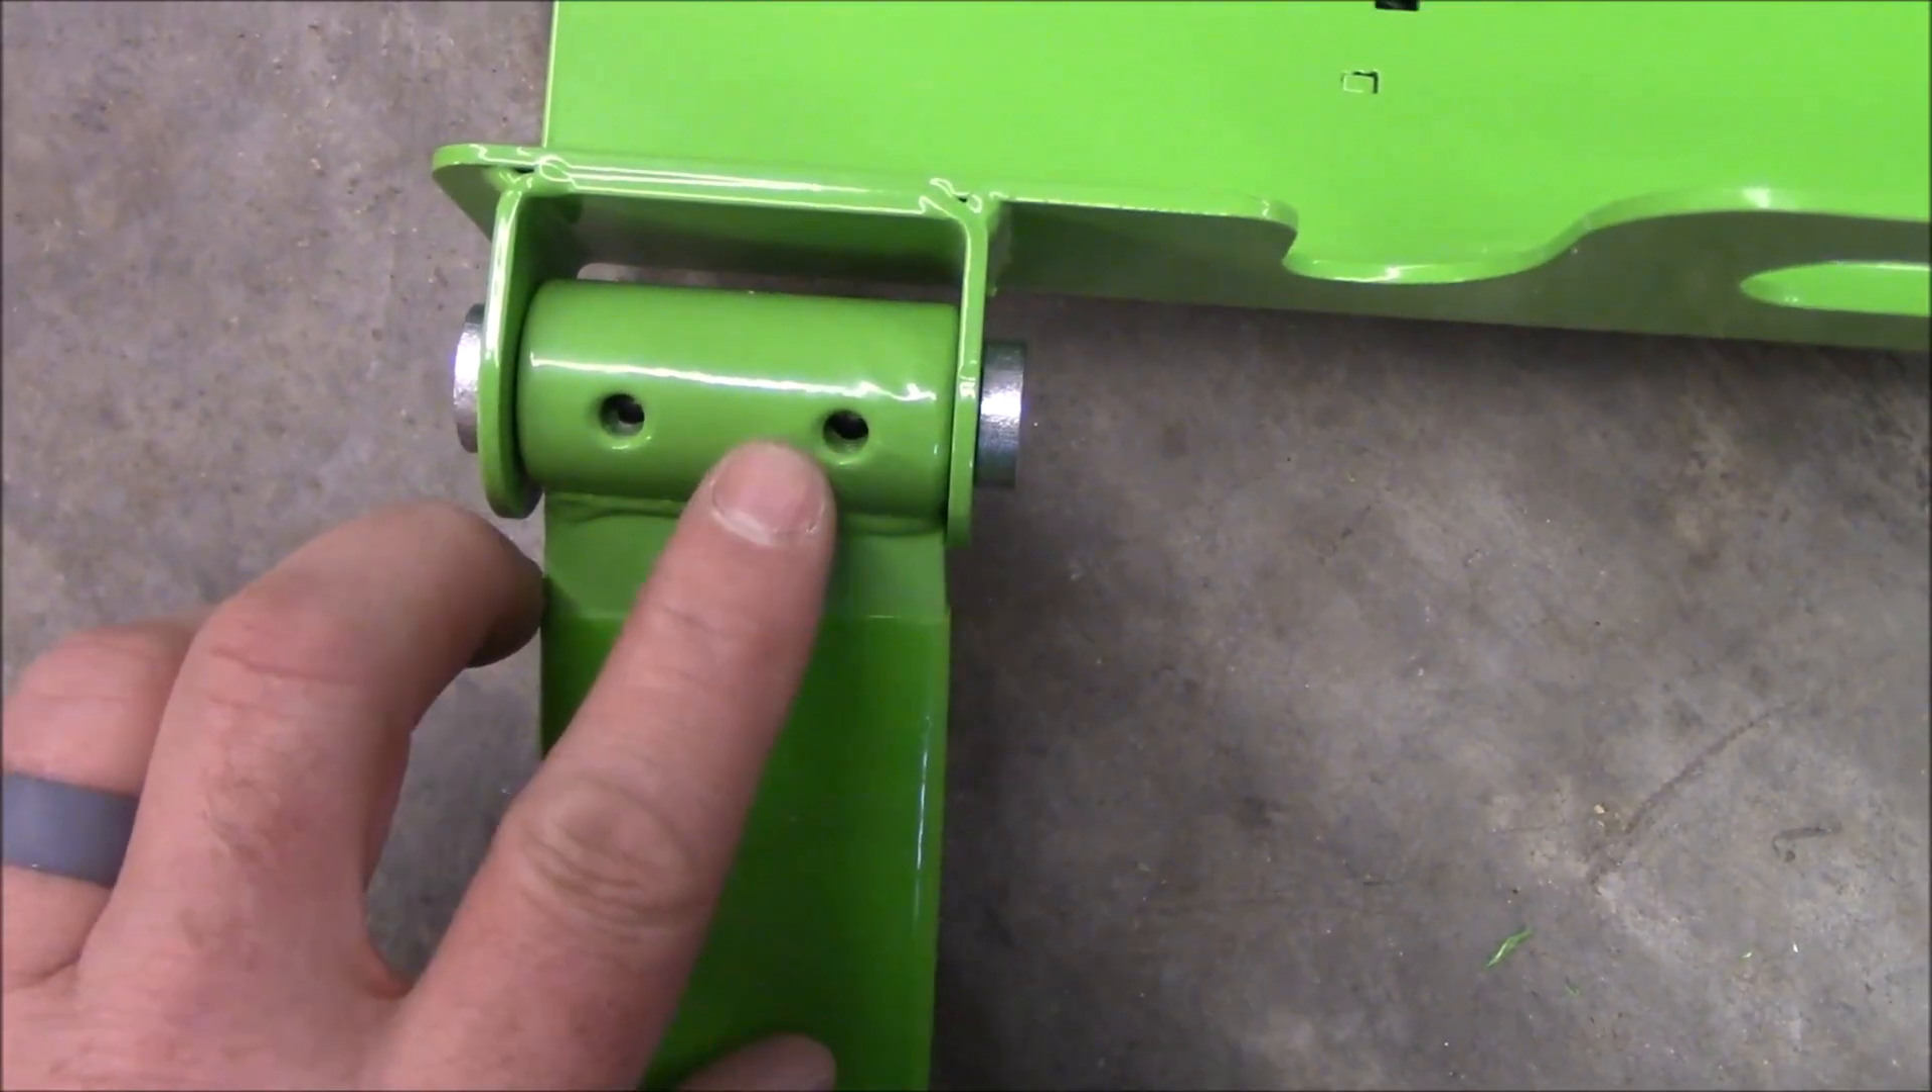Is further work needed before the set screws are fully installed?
Yes.